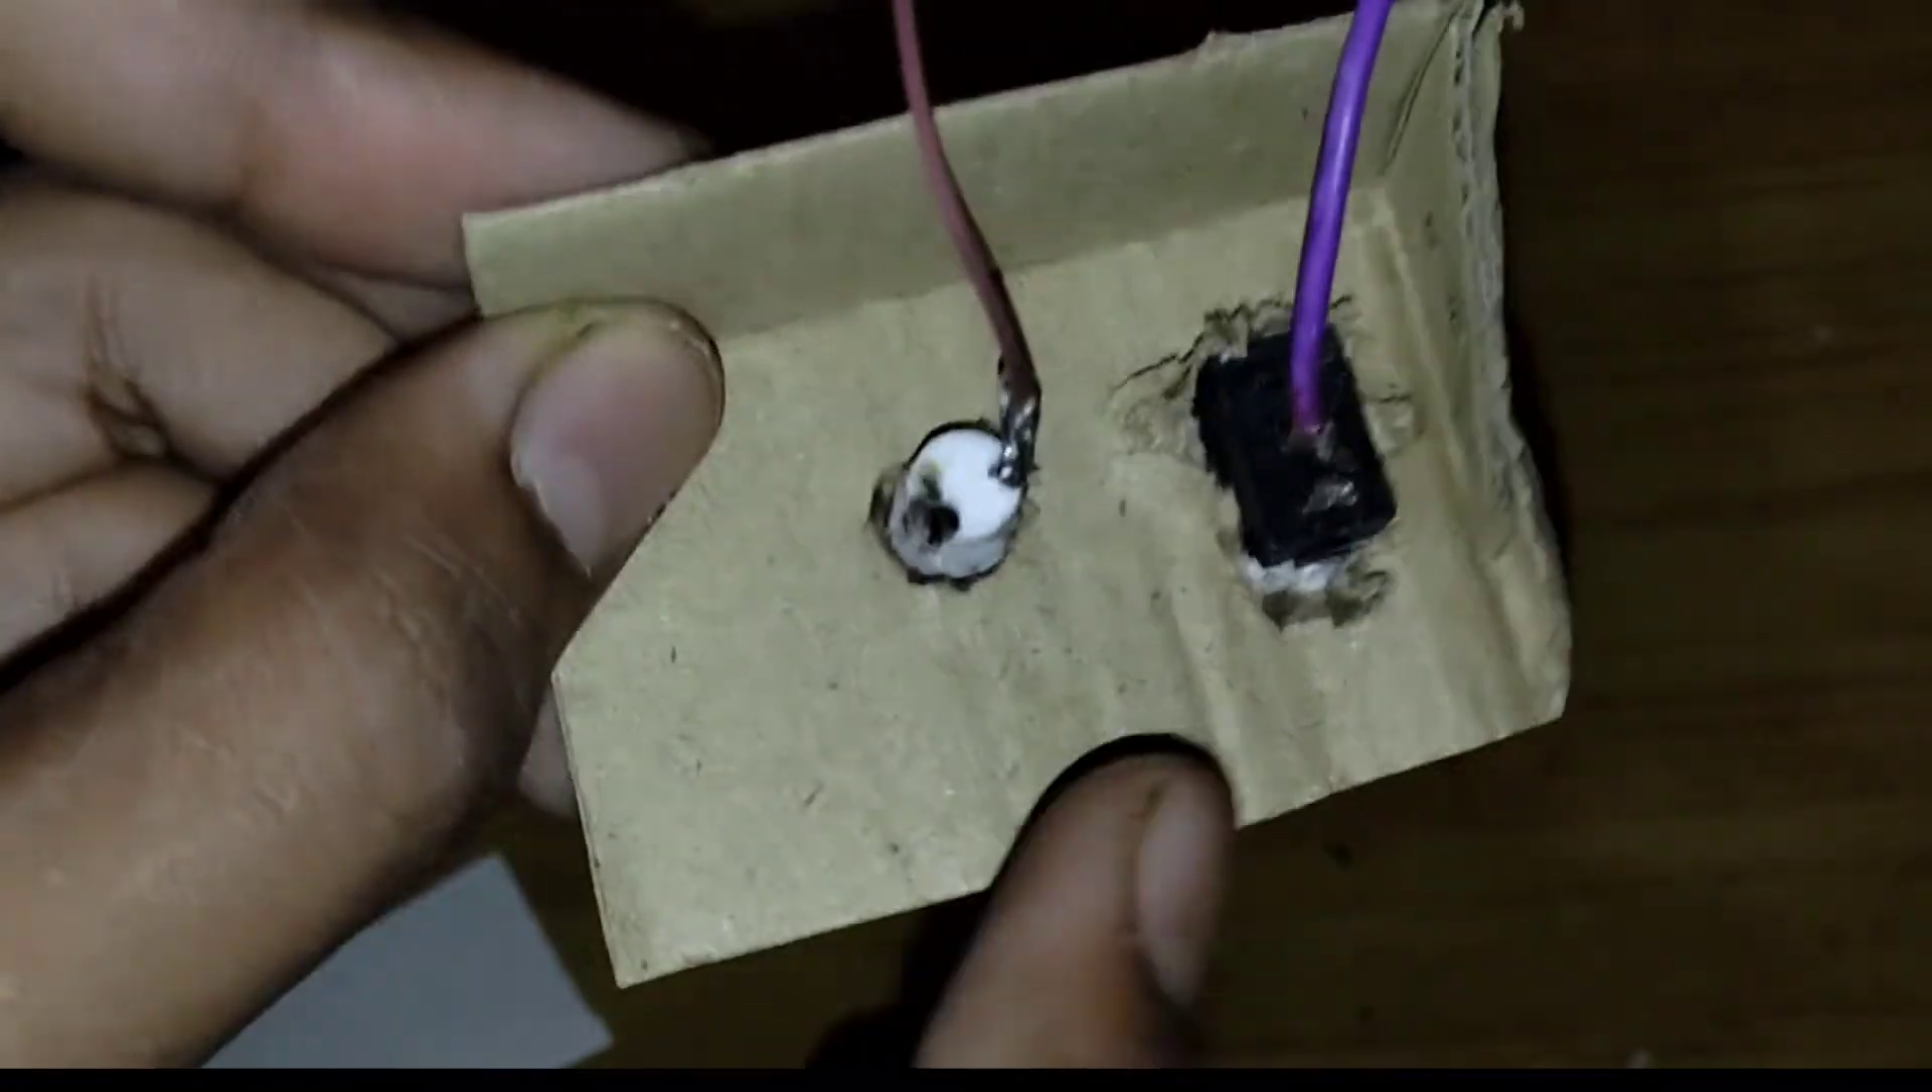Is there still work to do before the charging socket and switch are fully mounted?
No.